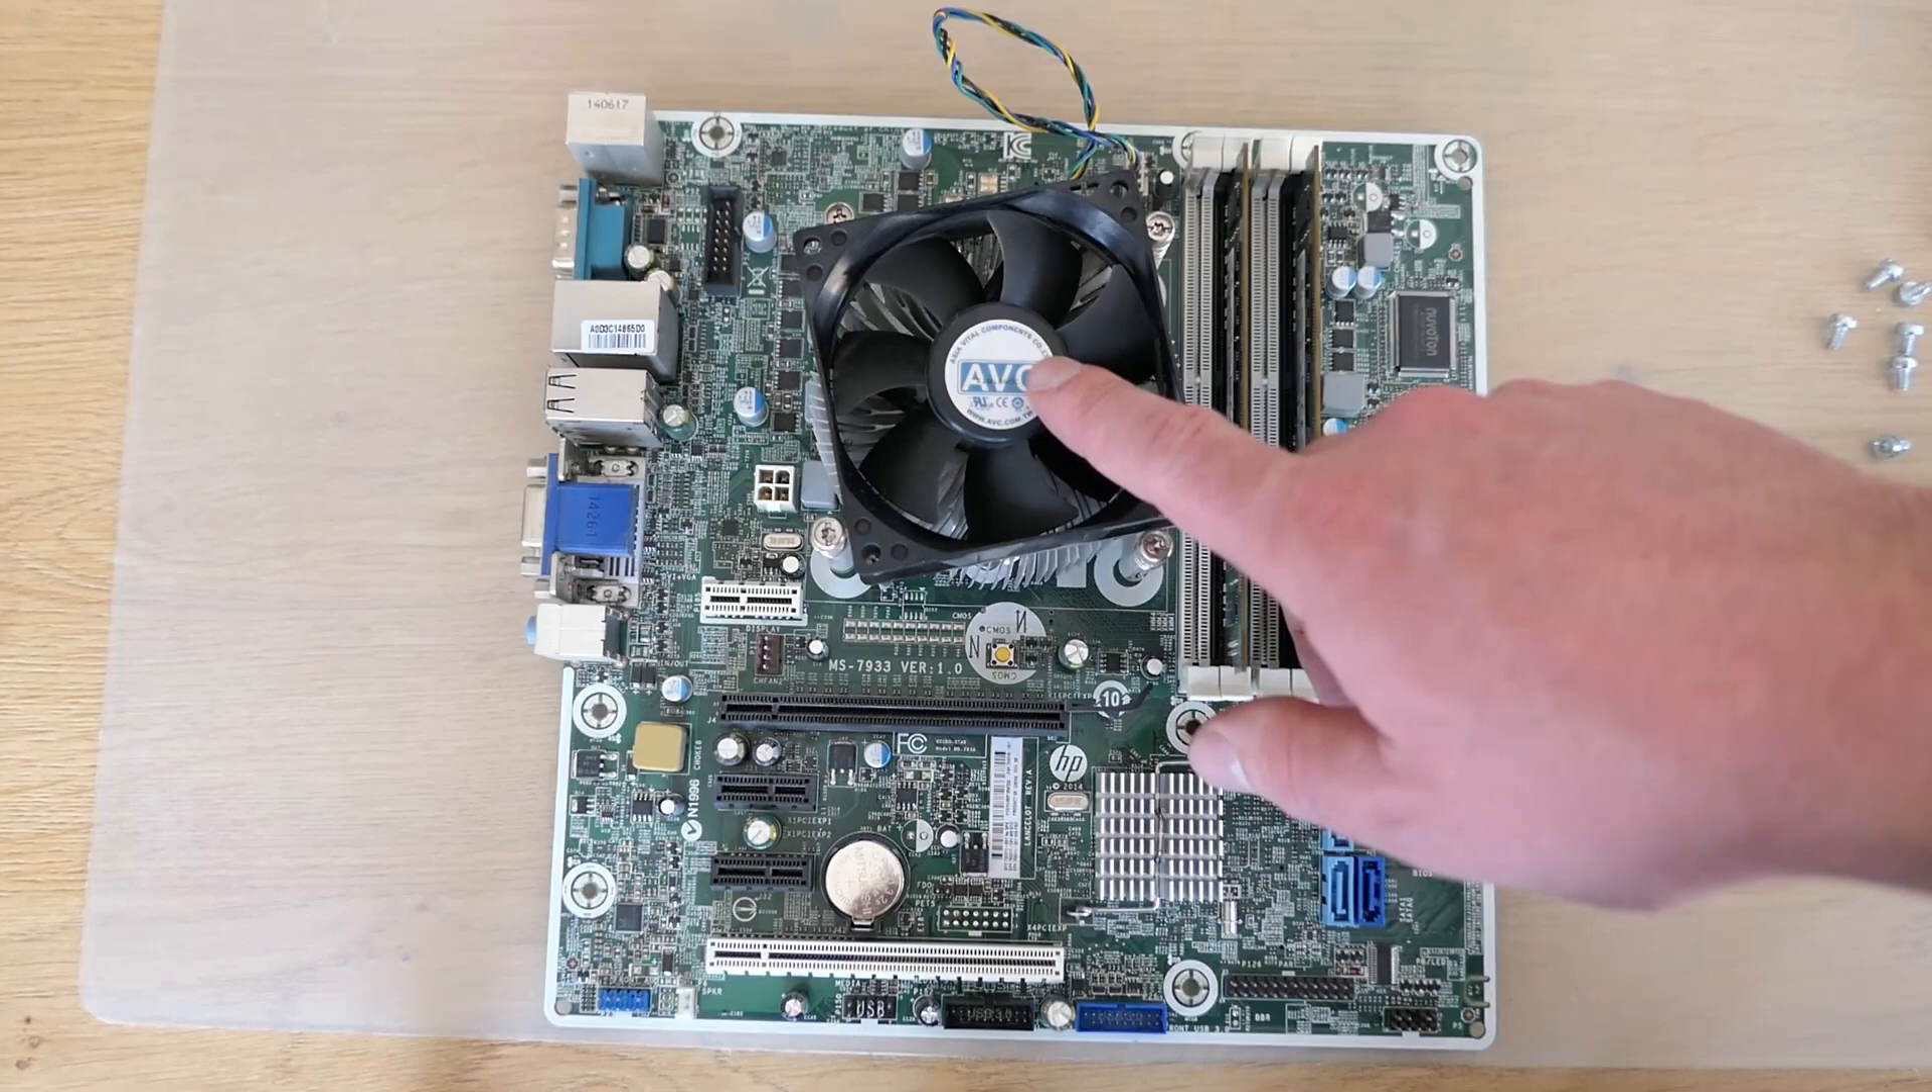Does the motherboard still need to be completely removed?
No.